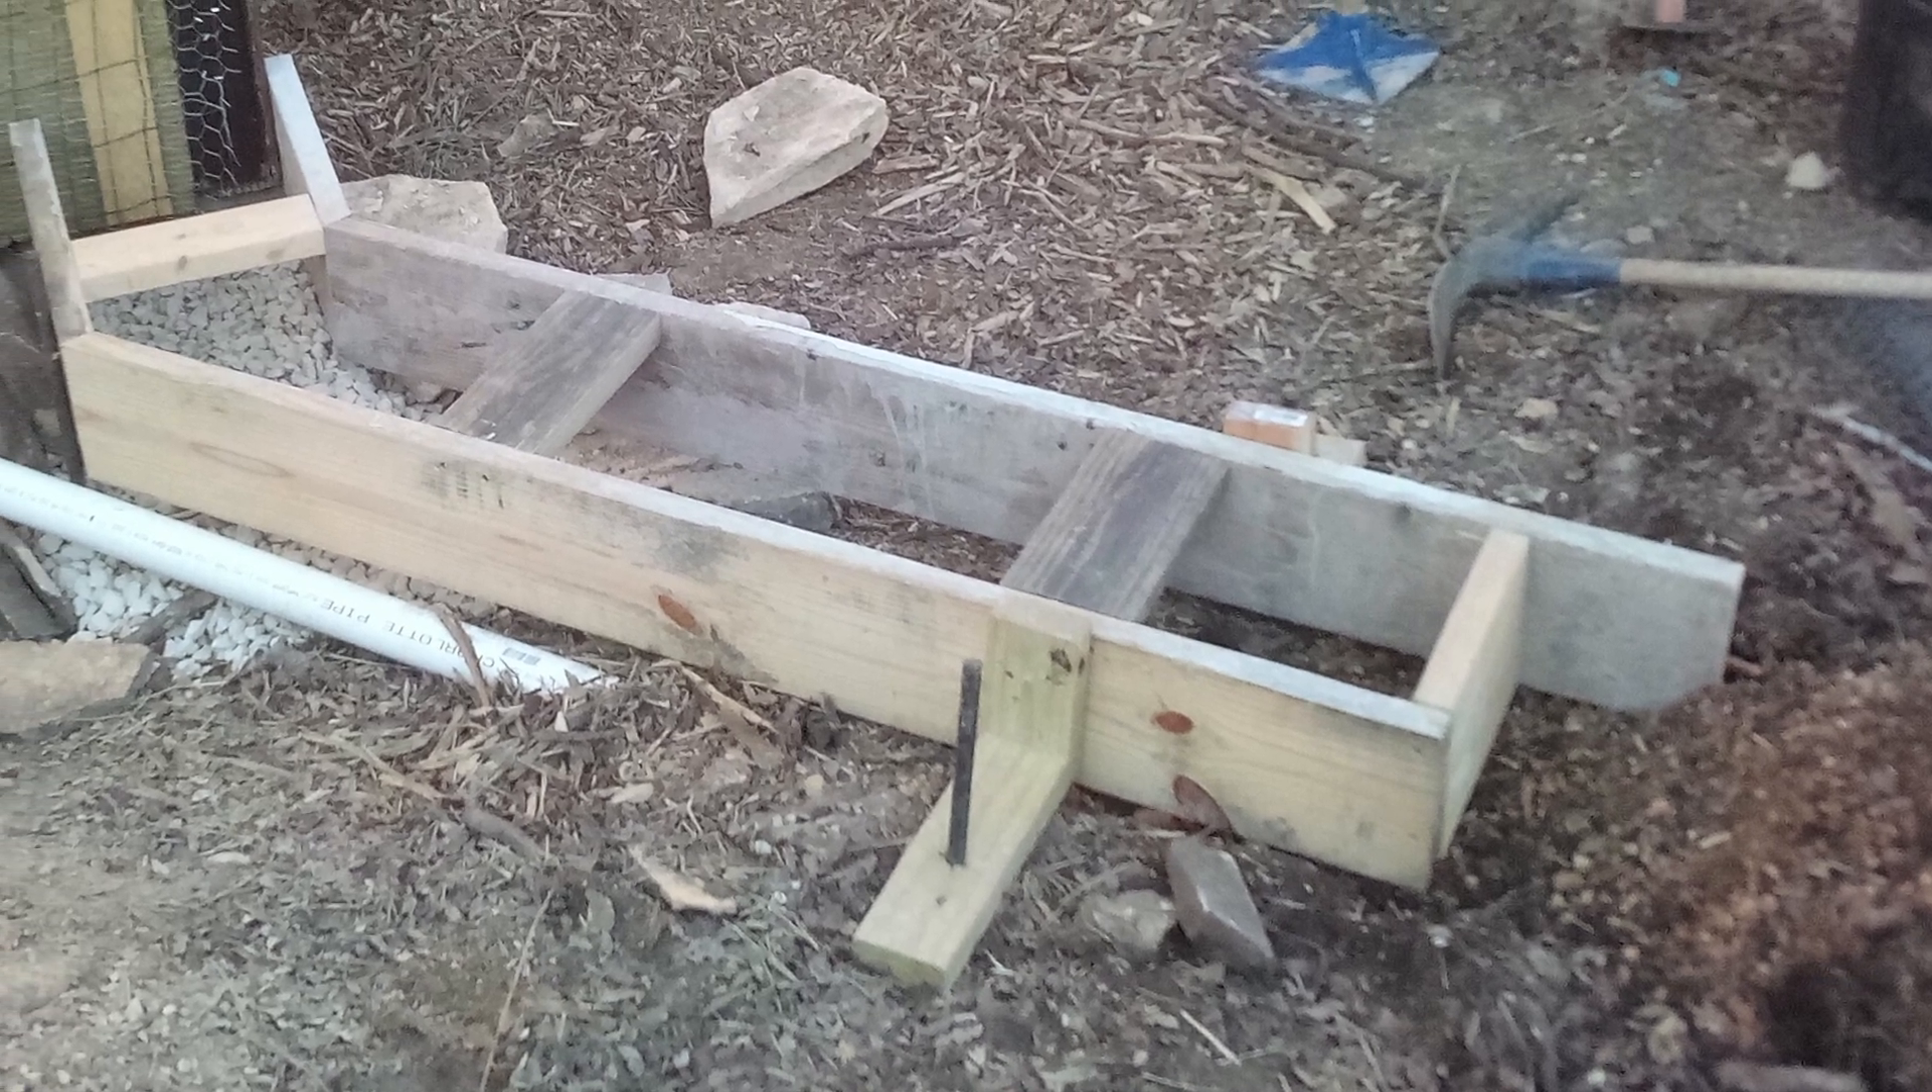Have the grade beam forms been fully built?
Yes.